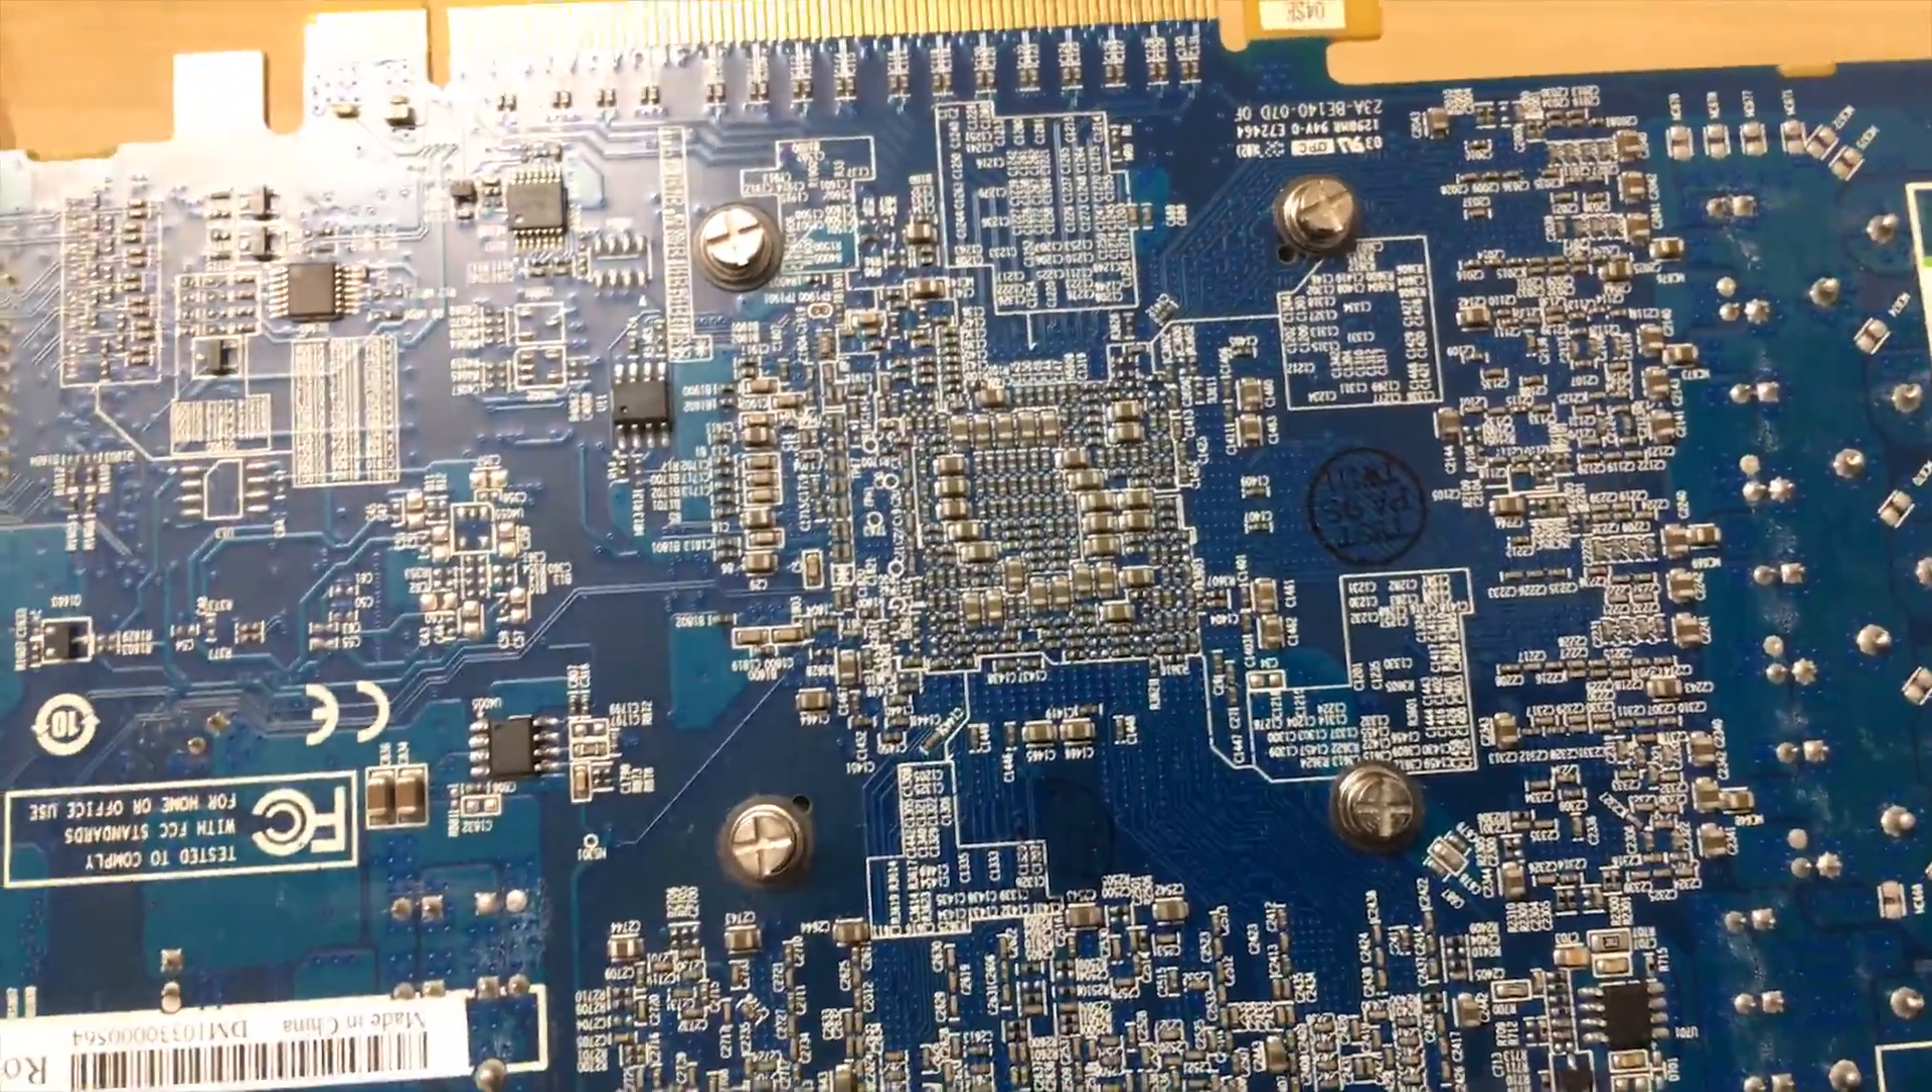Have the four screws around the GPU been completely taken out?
No.